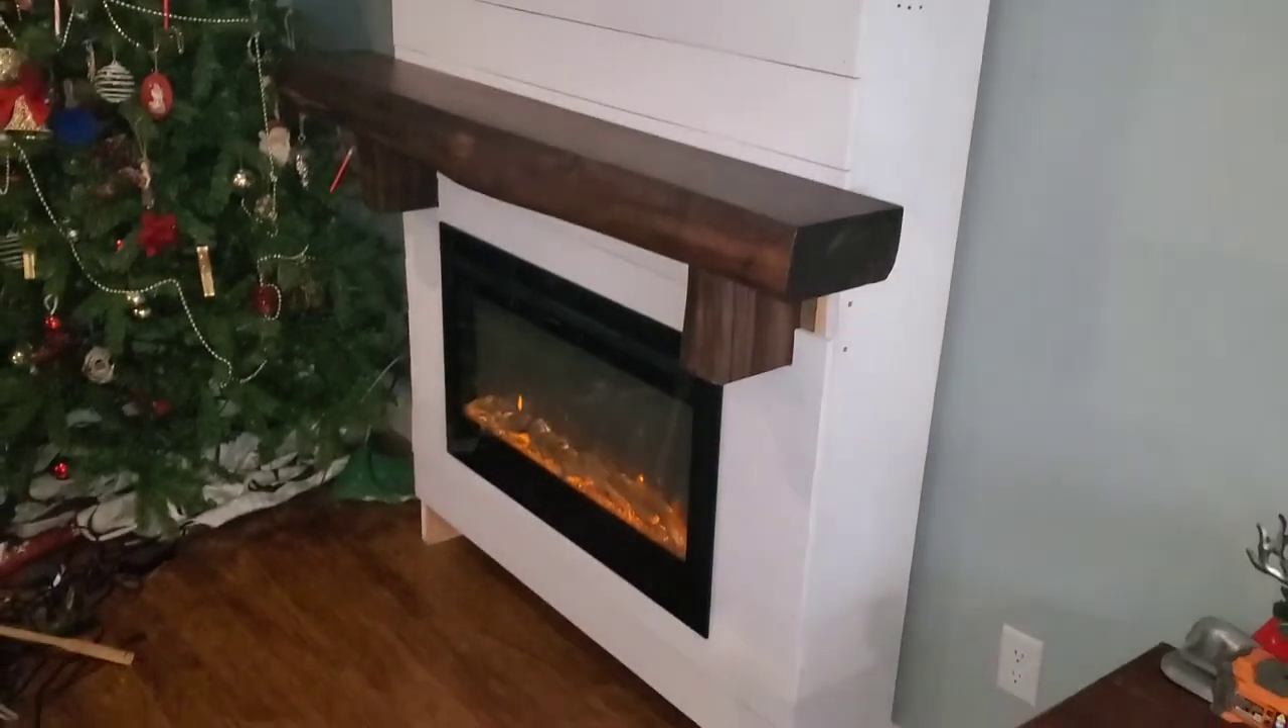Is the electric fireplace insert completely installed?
Yes.